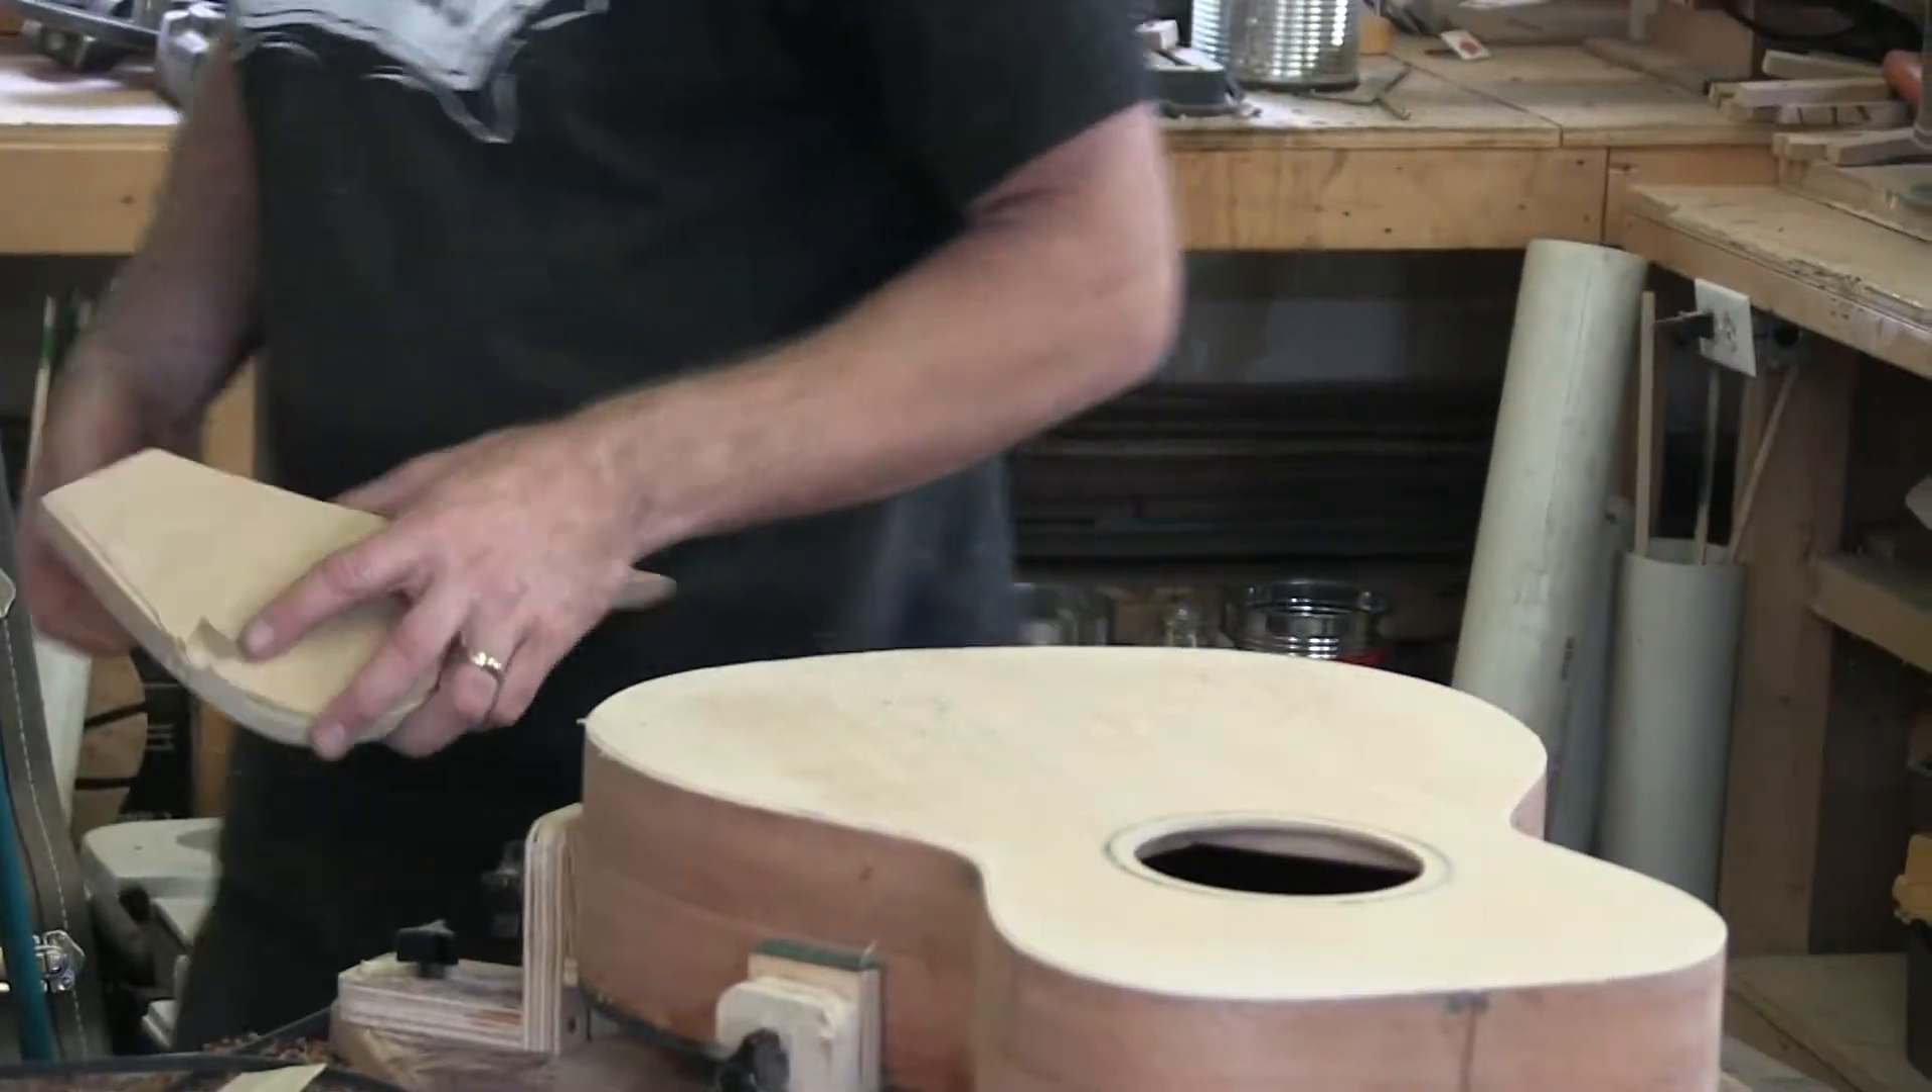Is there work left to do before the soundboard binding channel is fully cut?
Yes.